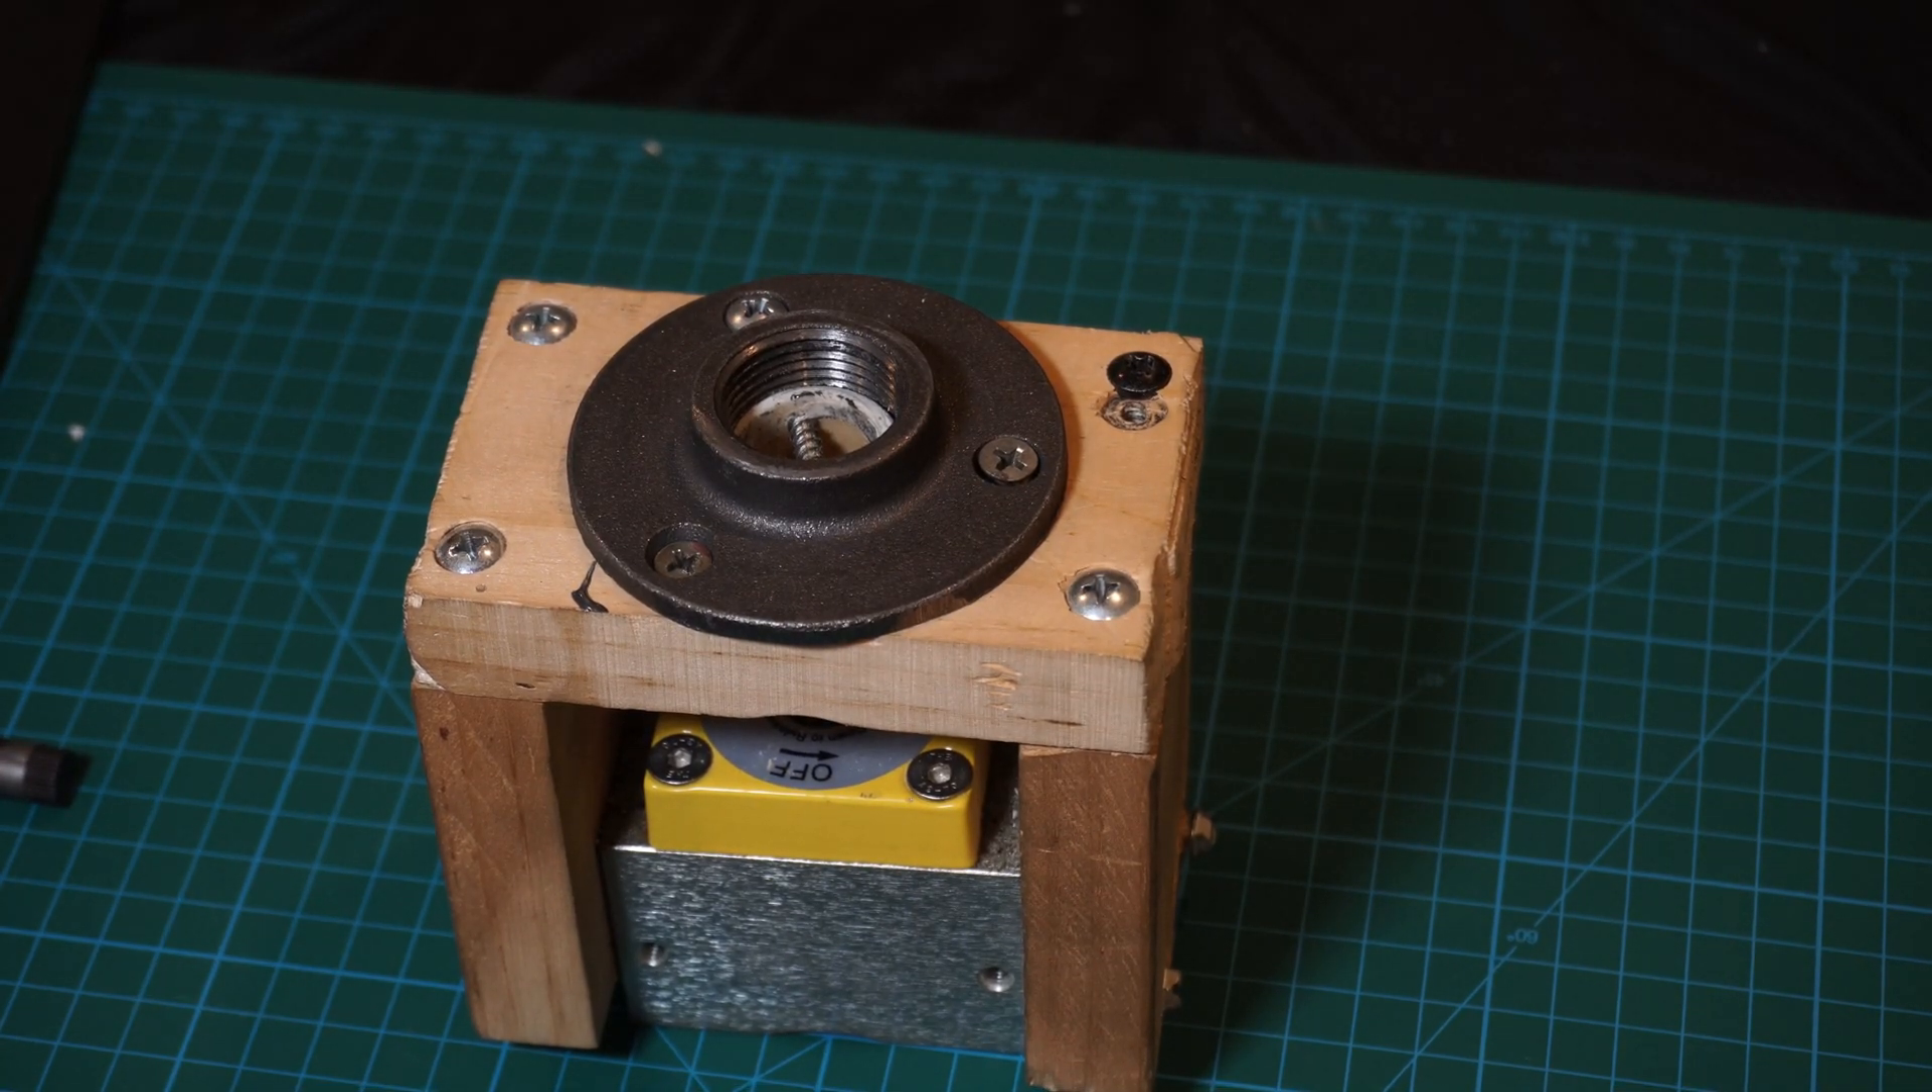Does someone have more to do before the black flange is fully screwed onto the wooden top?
No.